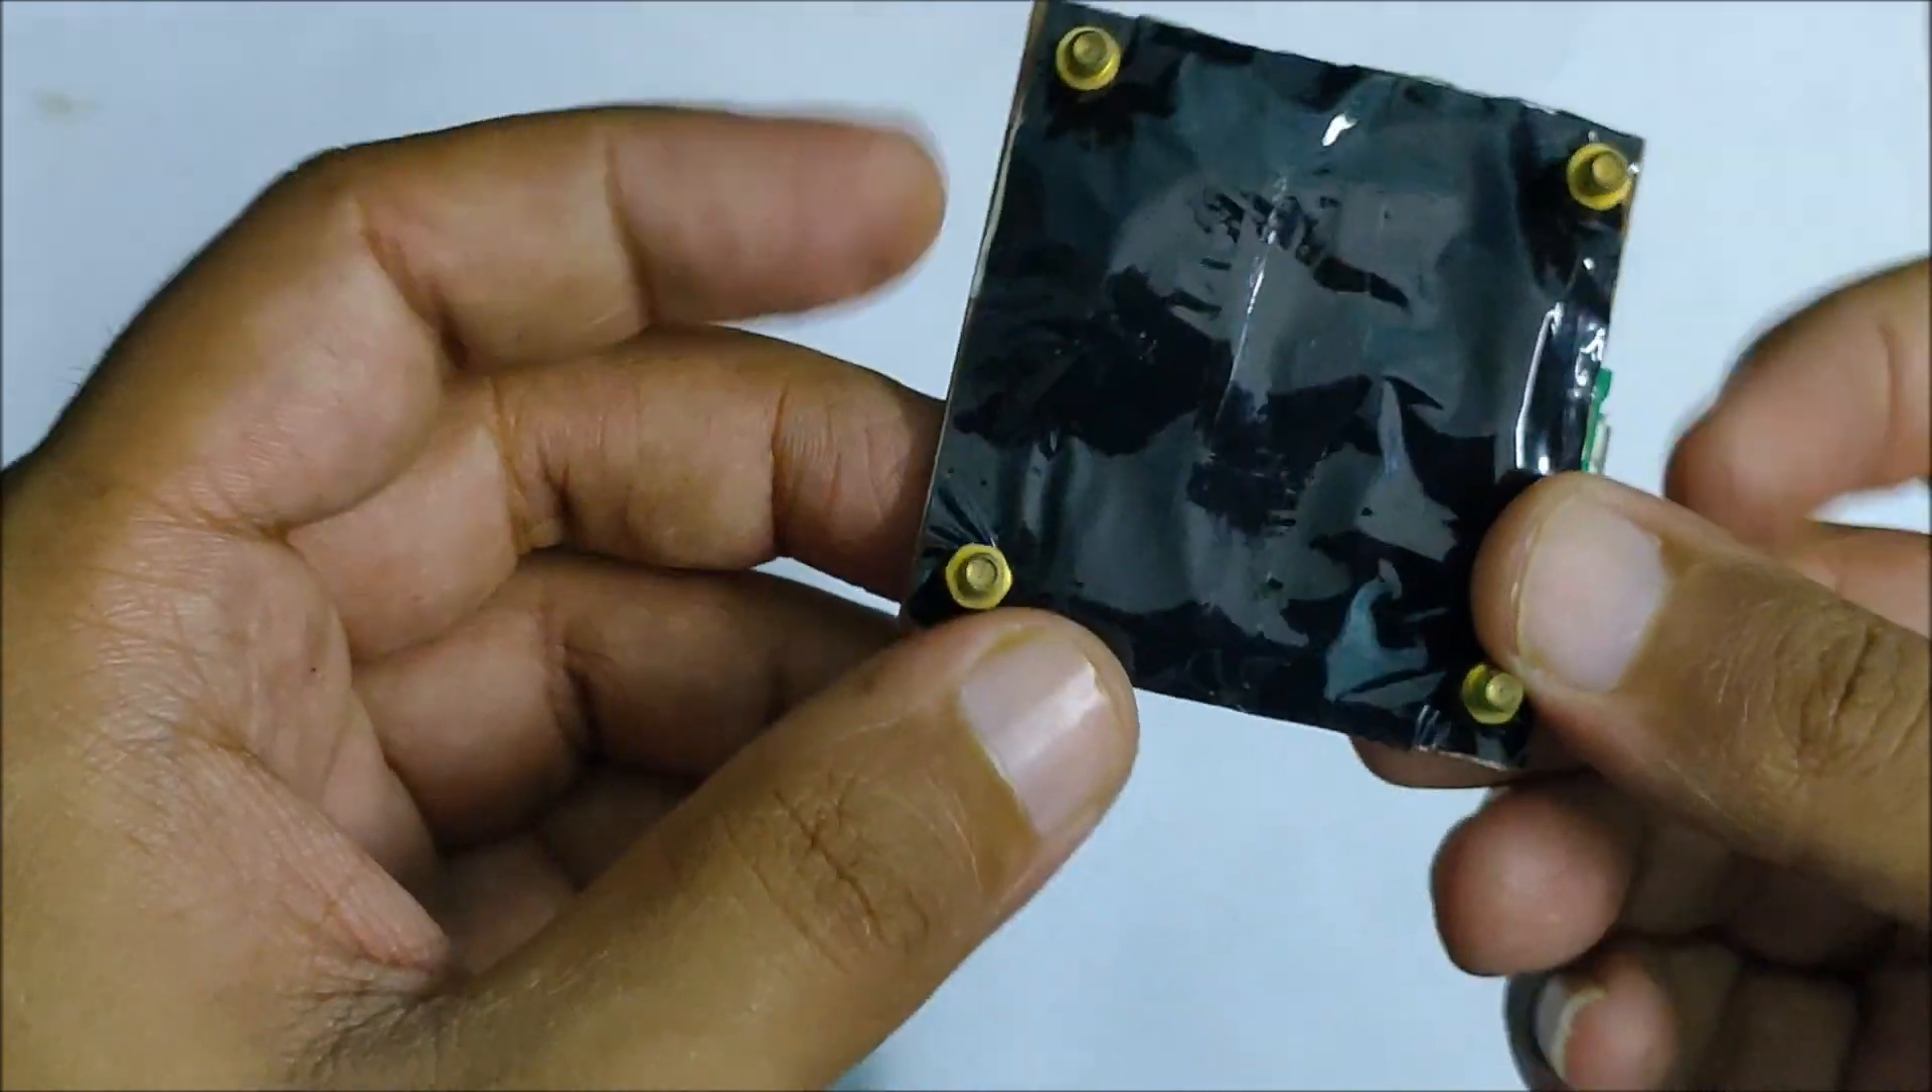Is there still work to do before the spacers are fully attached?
No.